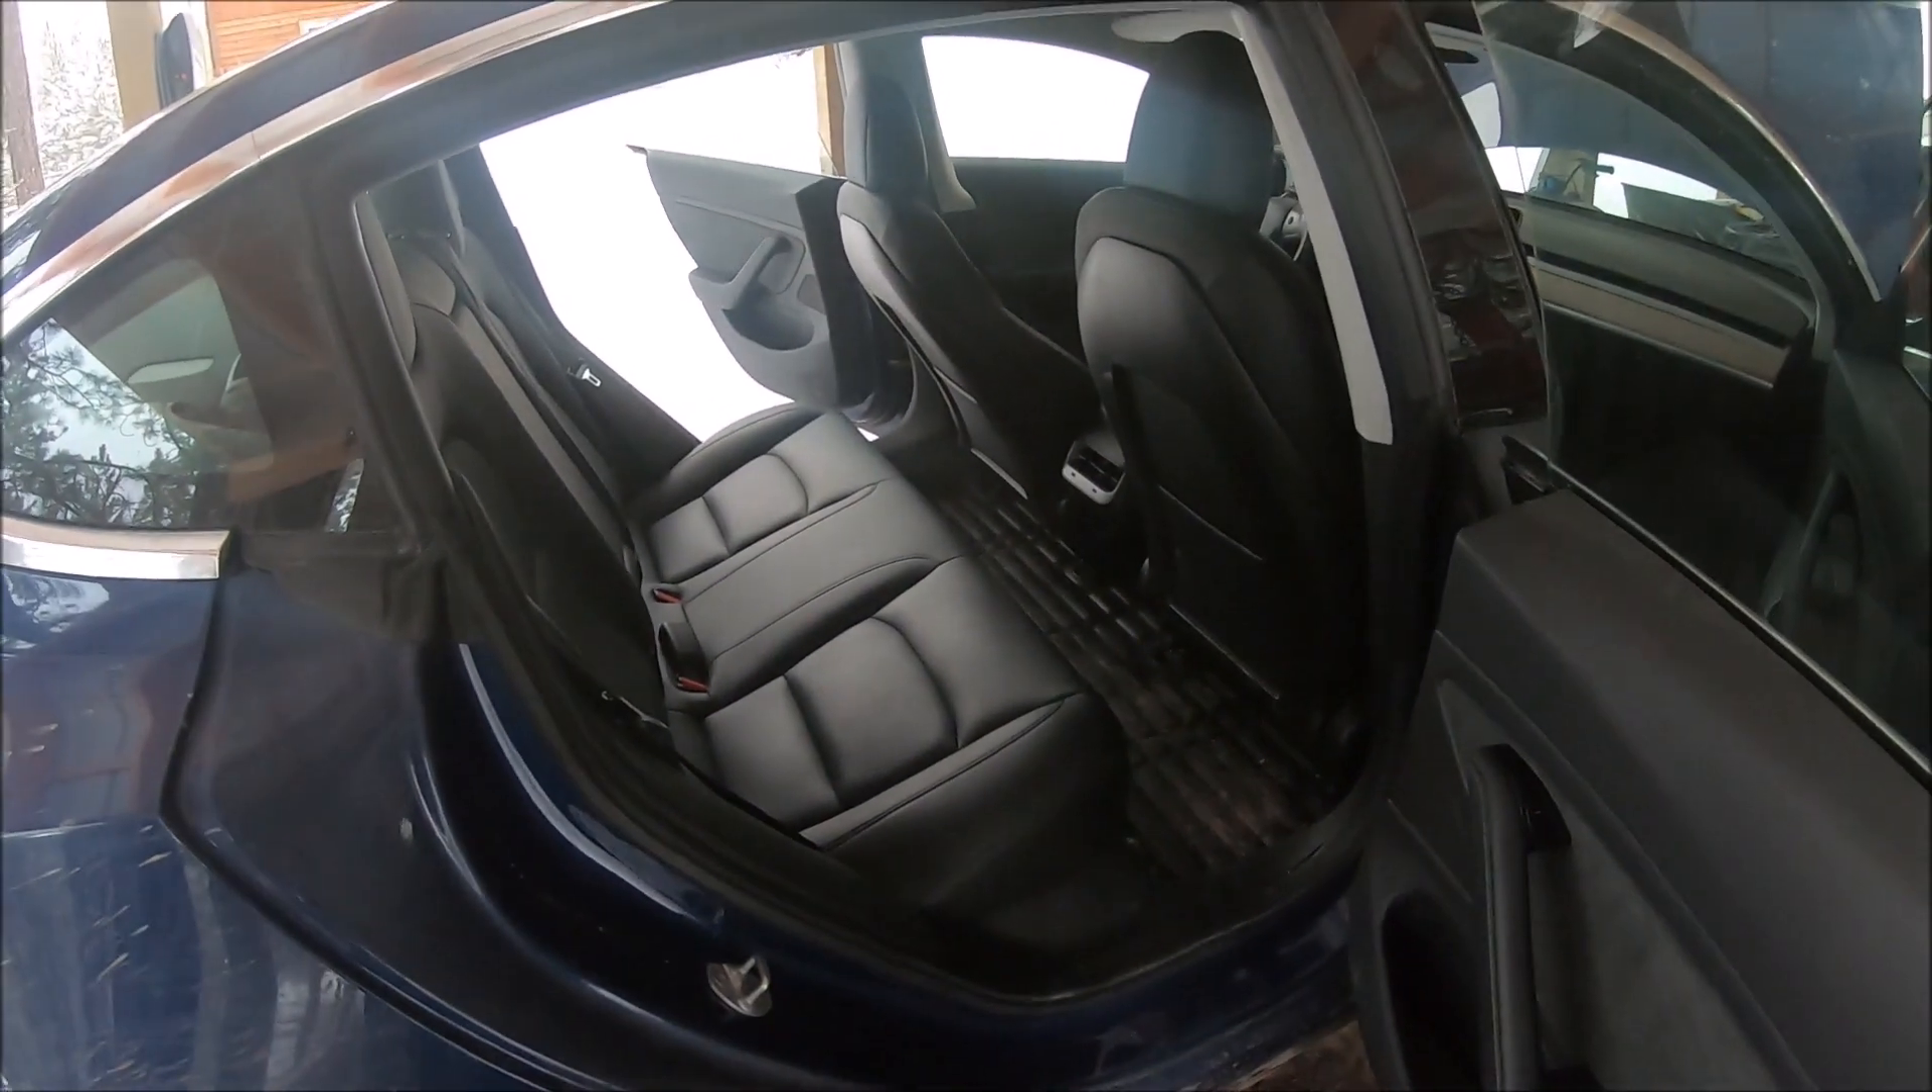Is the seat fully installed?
Yes.